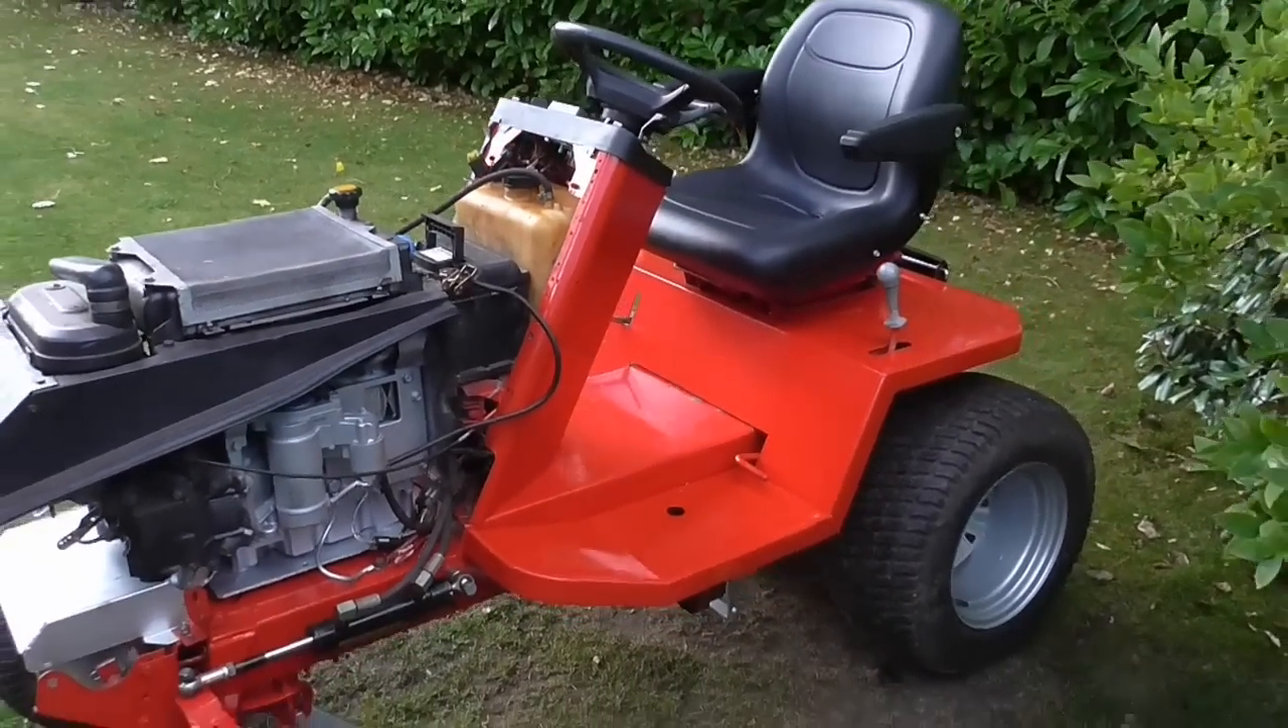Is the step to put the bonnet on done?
No.